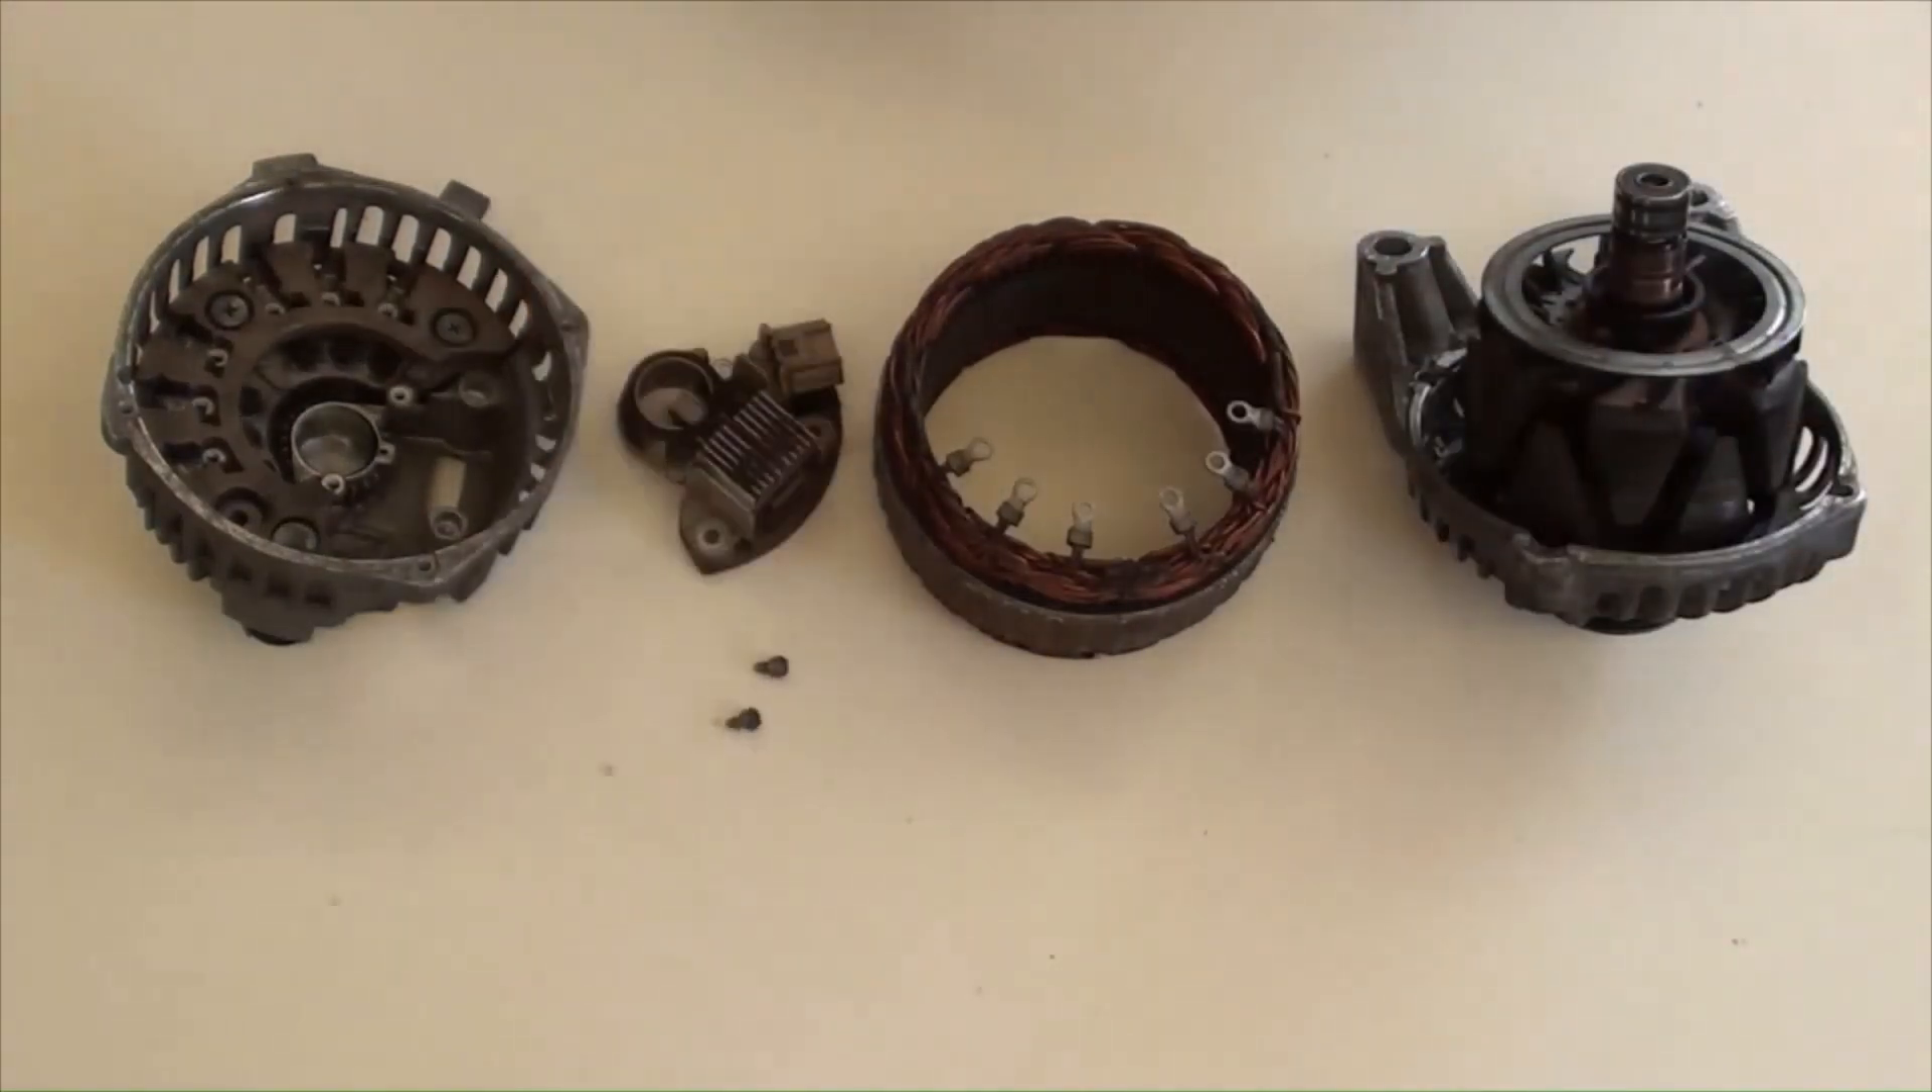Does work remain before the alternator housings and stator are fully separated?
No.